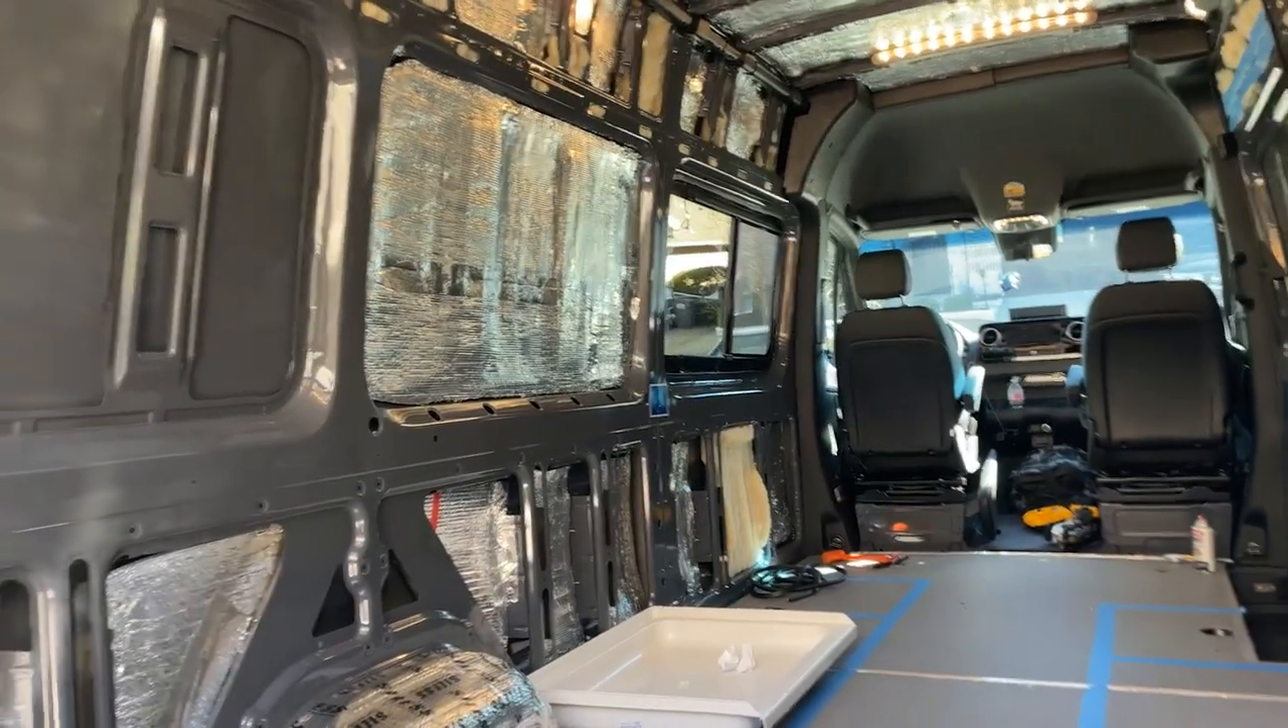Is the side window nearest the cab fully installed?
Yes.